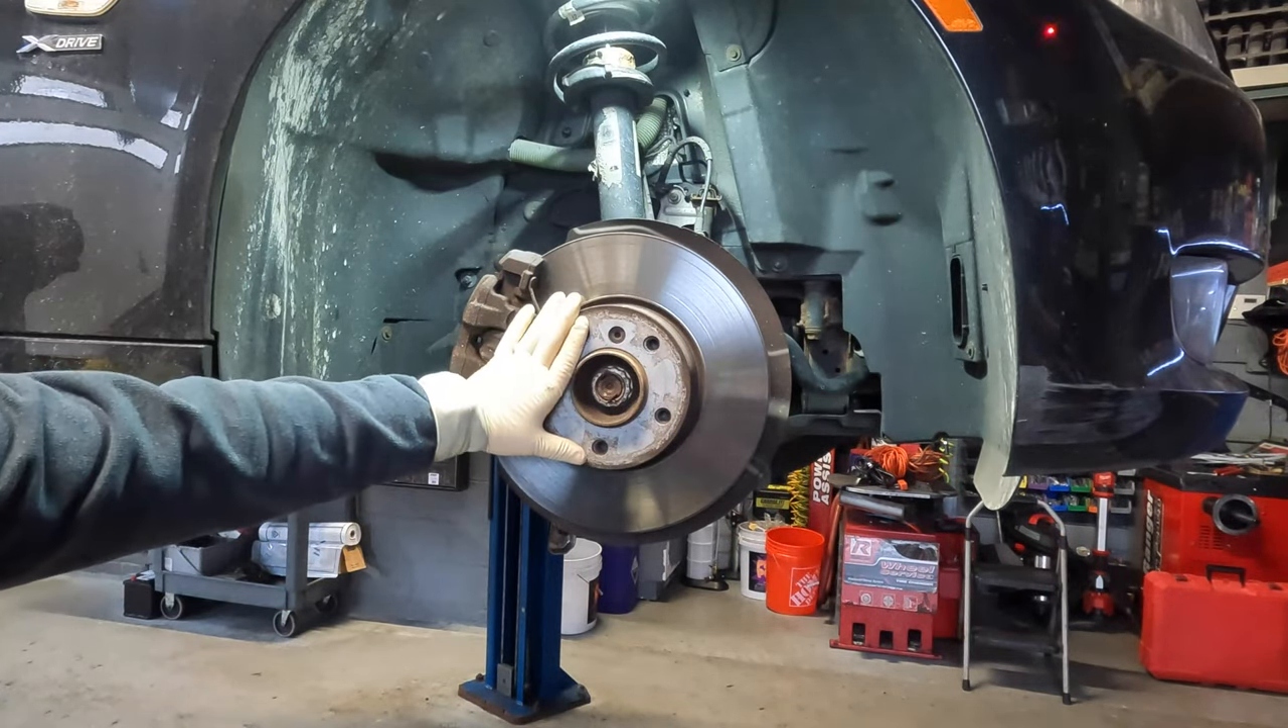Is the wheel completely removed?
Yes.